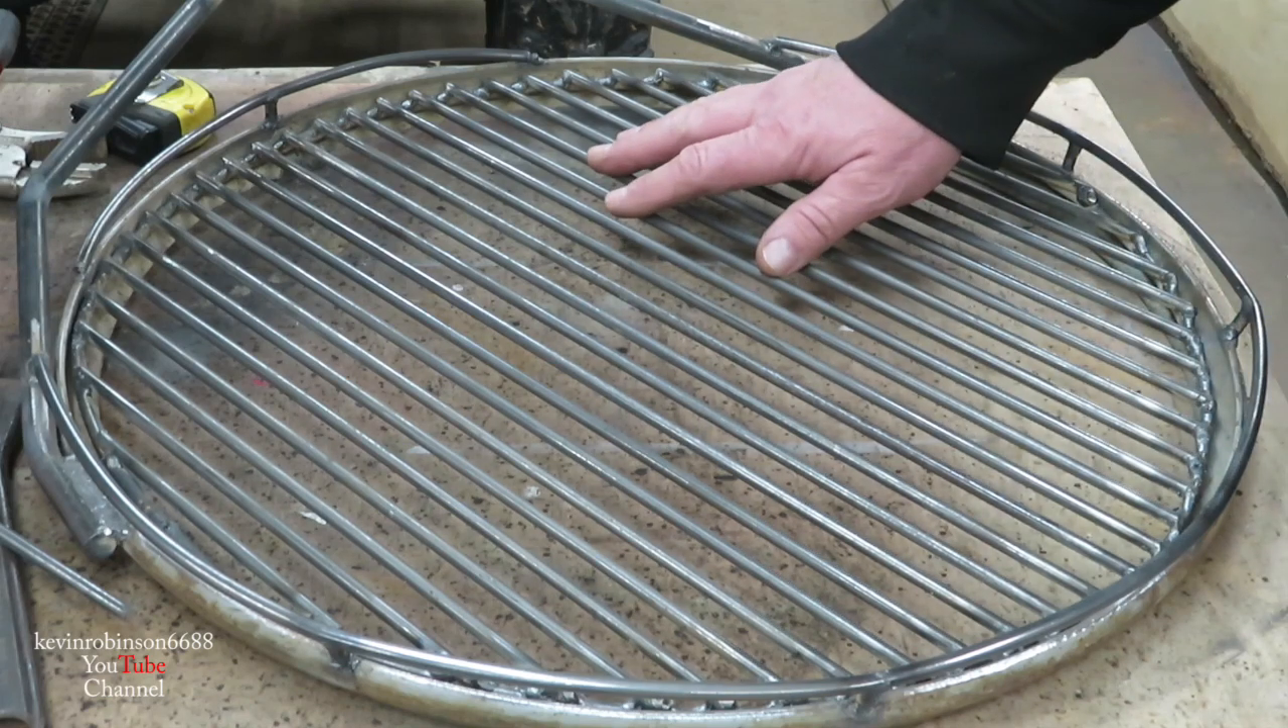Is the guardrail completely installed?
Yes.